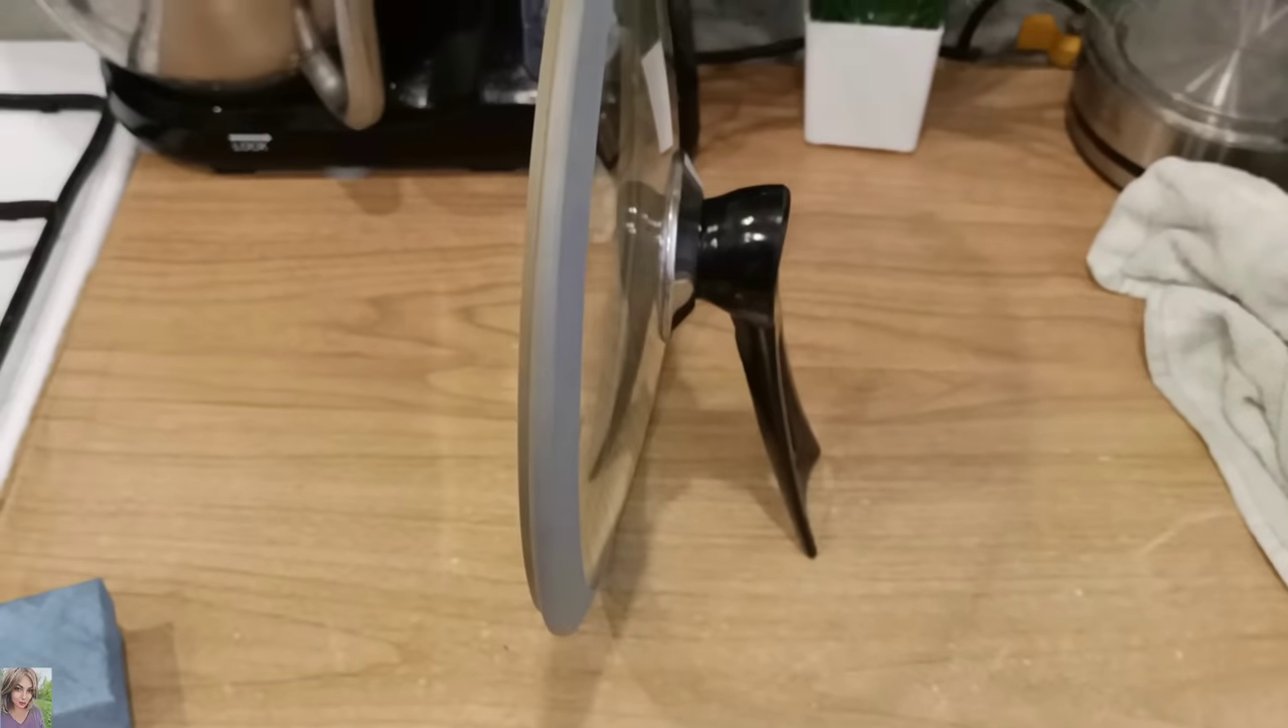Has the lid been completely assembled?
Yes.